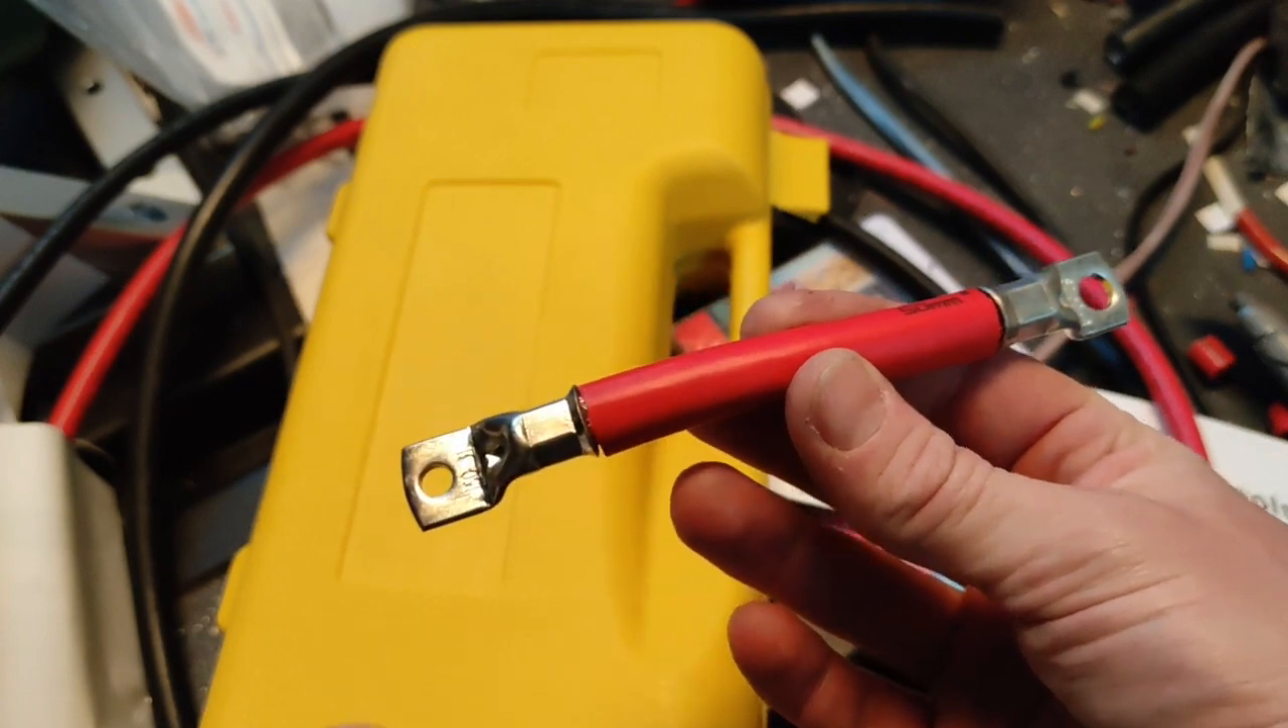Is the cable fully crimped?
Yes.